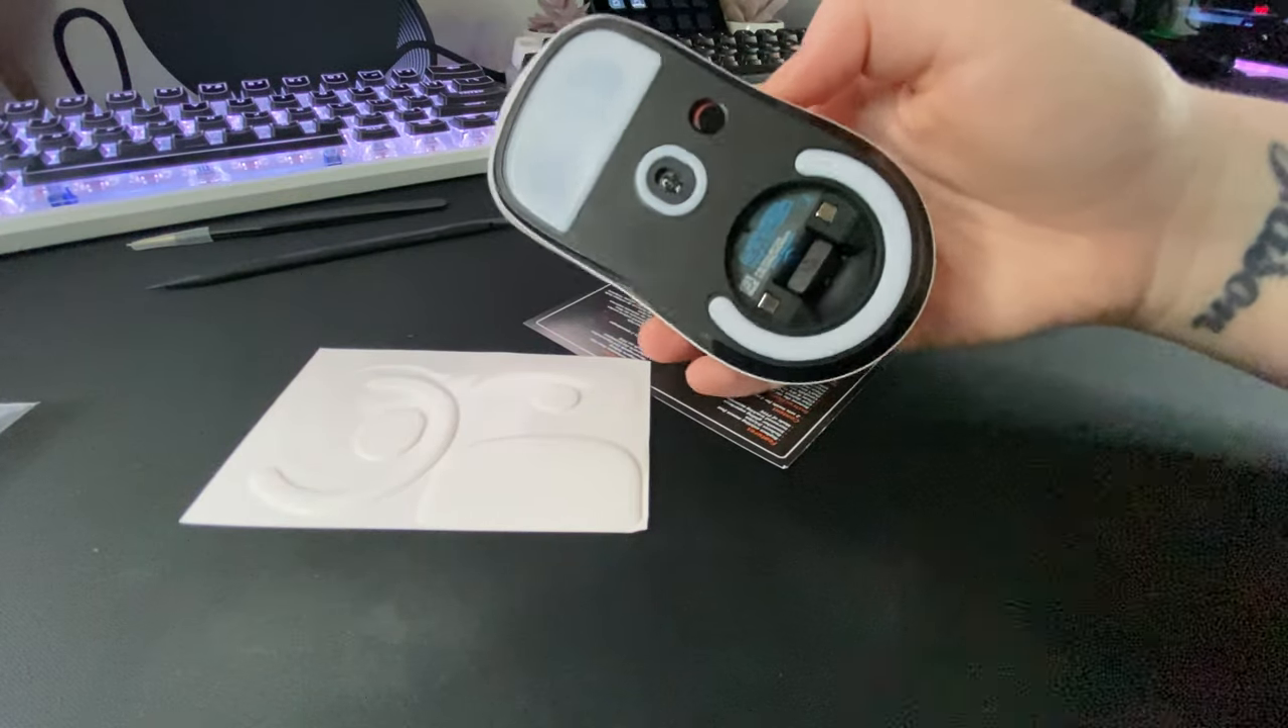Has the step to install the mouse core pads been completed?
Yes.